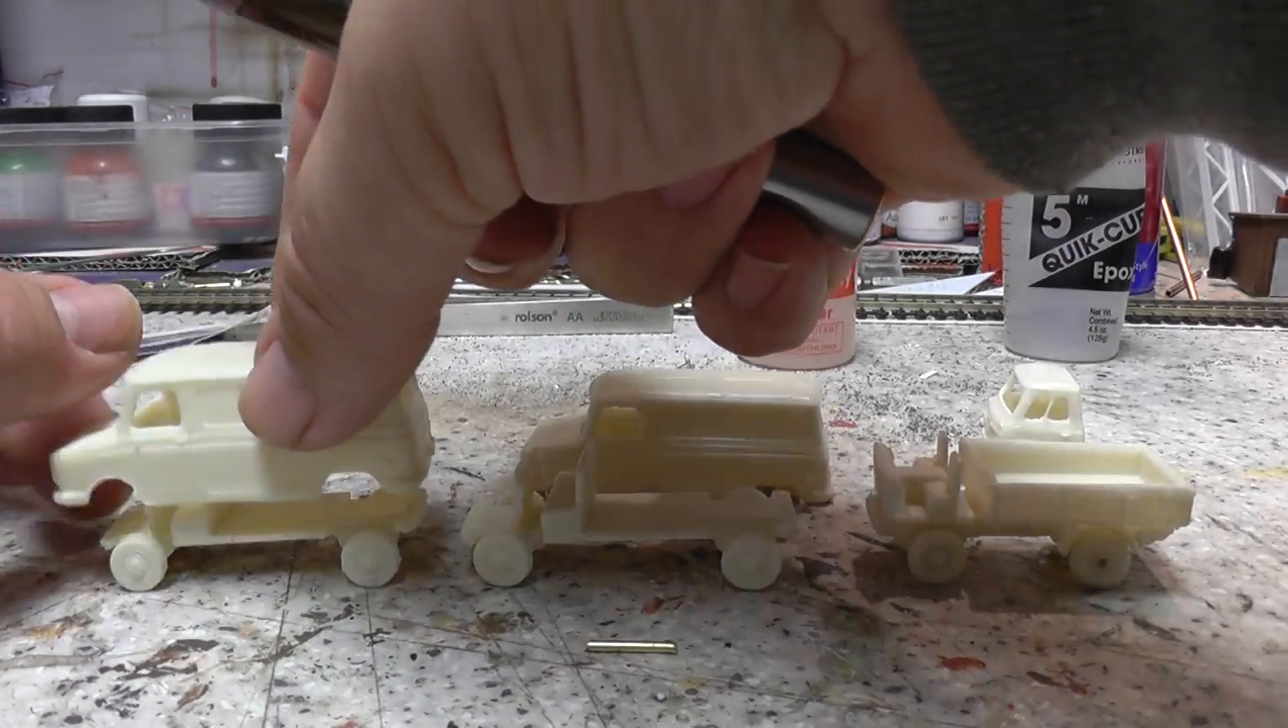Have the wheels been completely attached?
Yes.